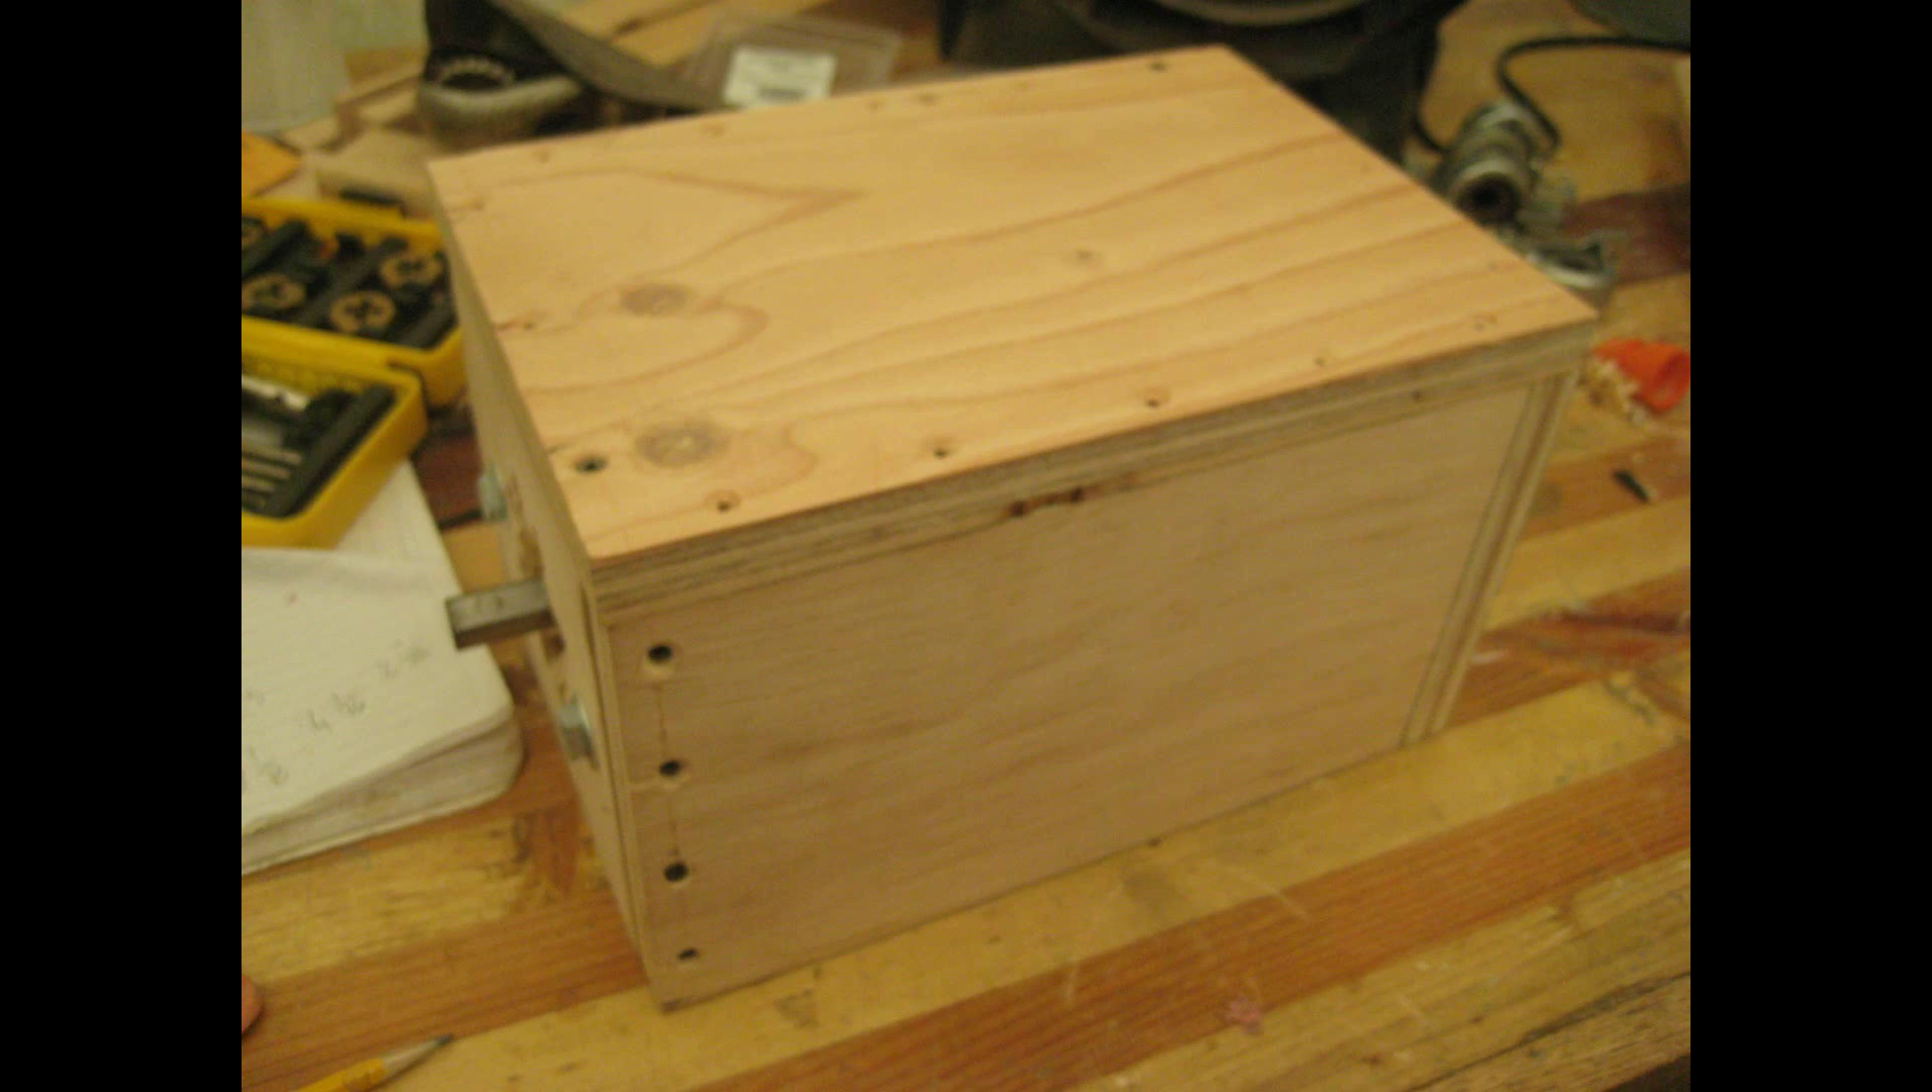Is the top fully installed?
Yes.